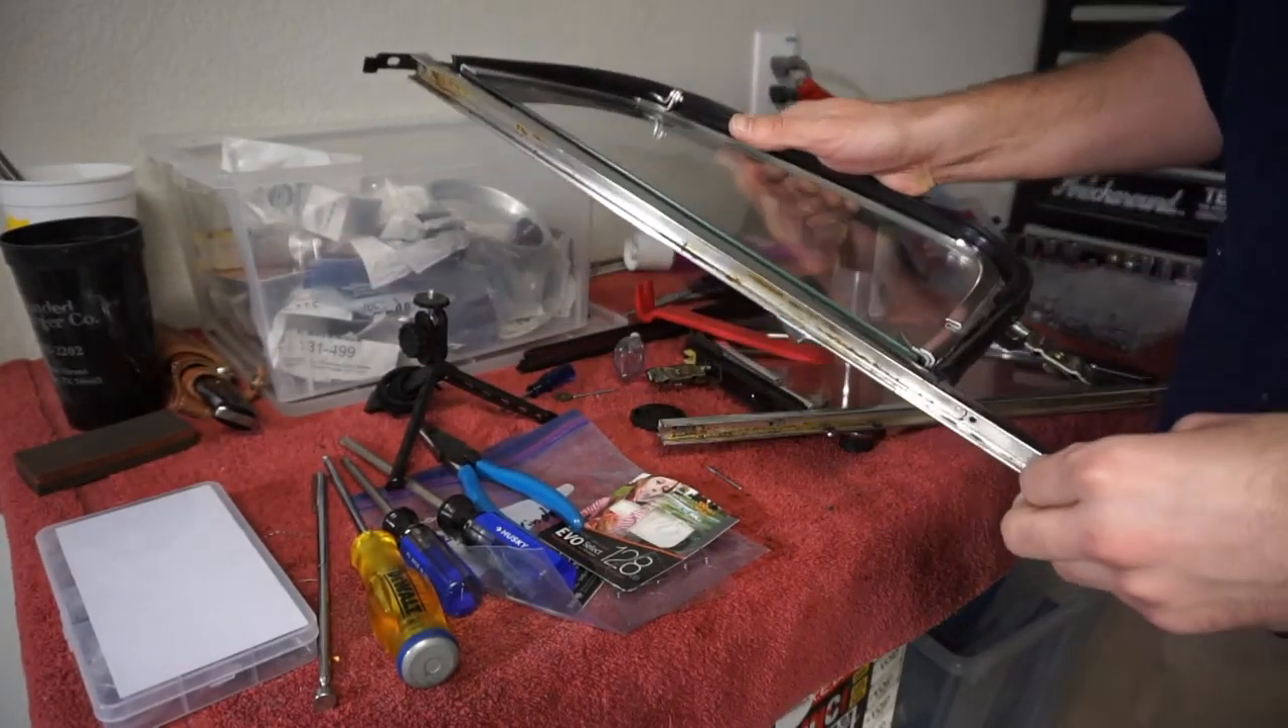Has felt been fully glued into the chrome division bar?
No.